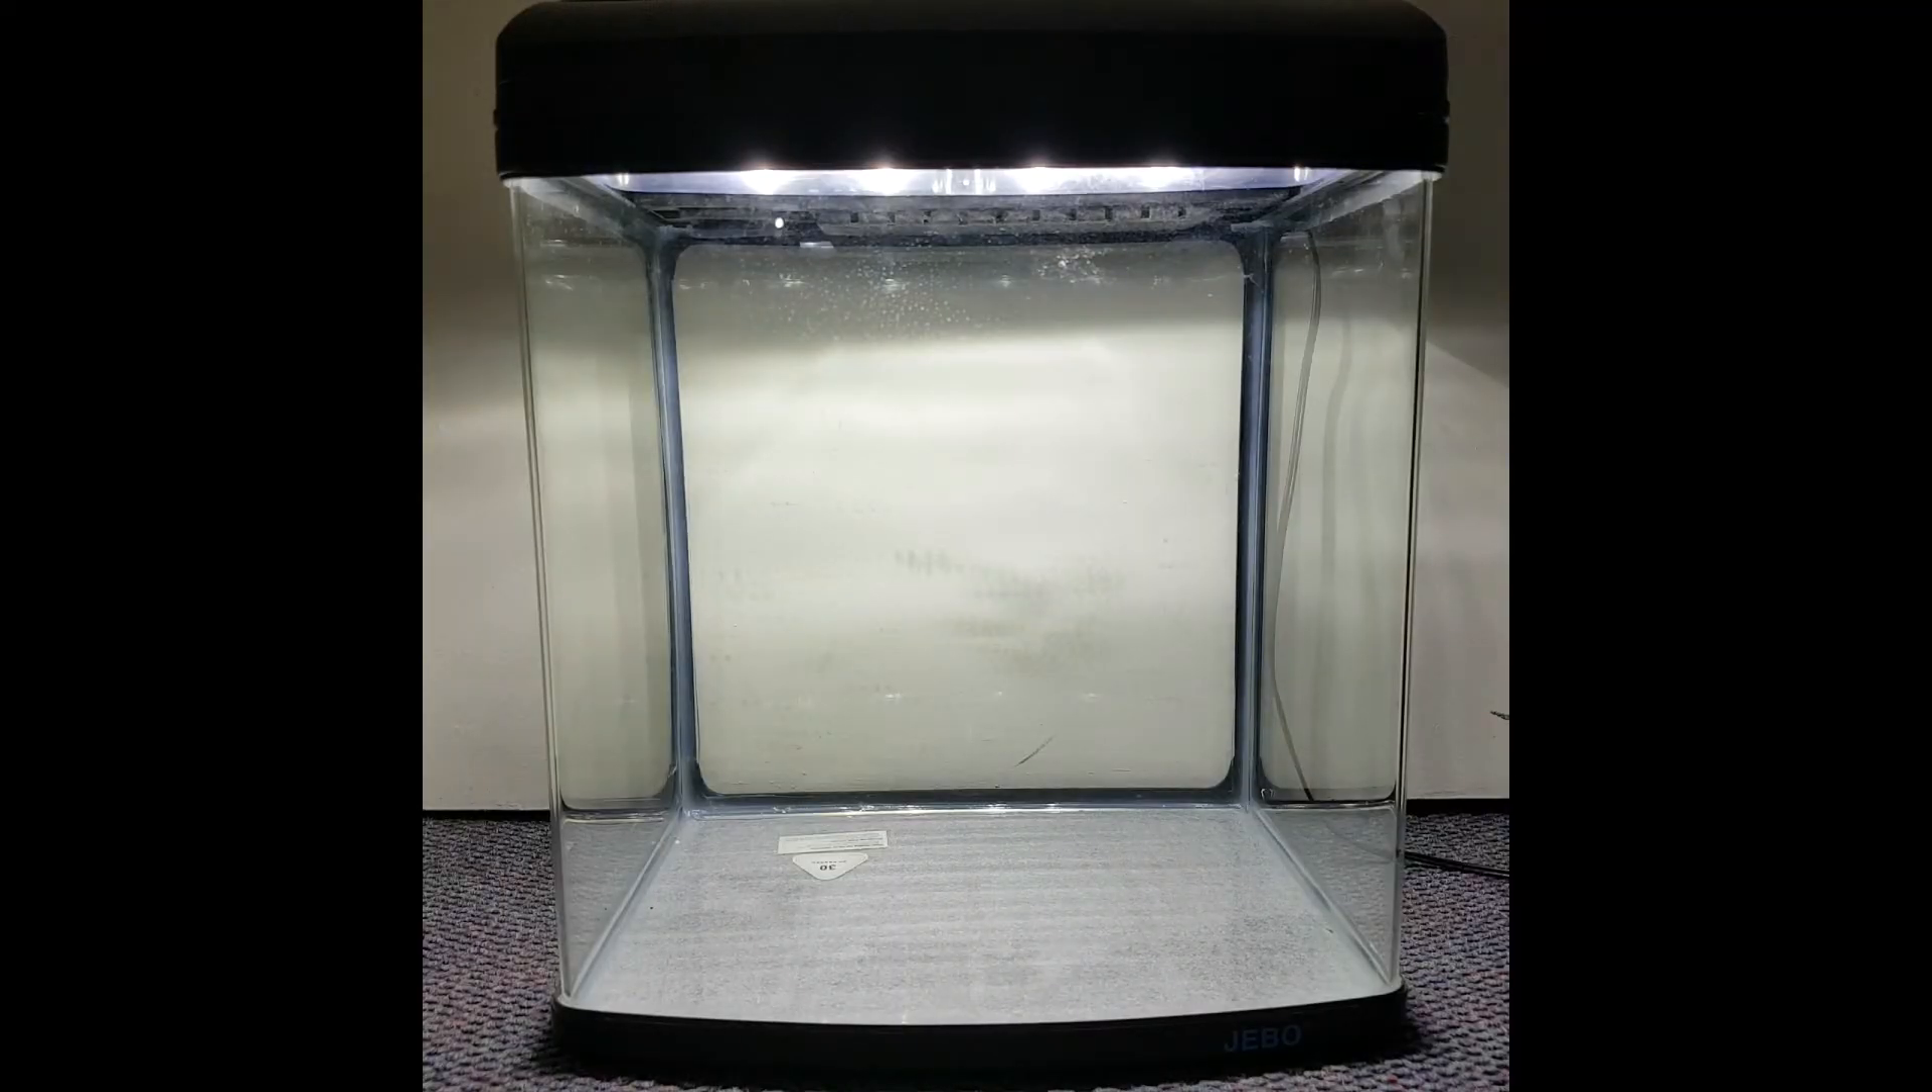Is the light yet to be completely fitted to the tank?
No.